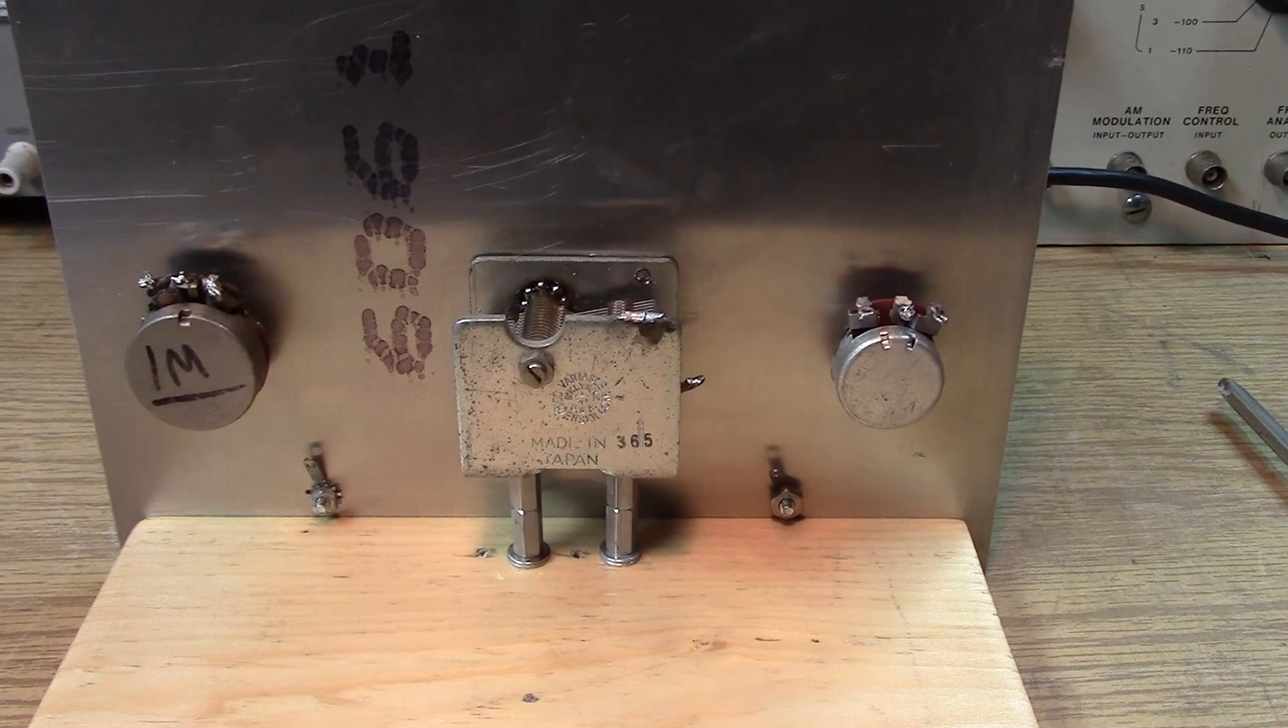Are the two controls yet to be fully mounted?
No.